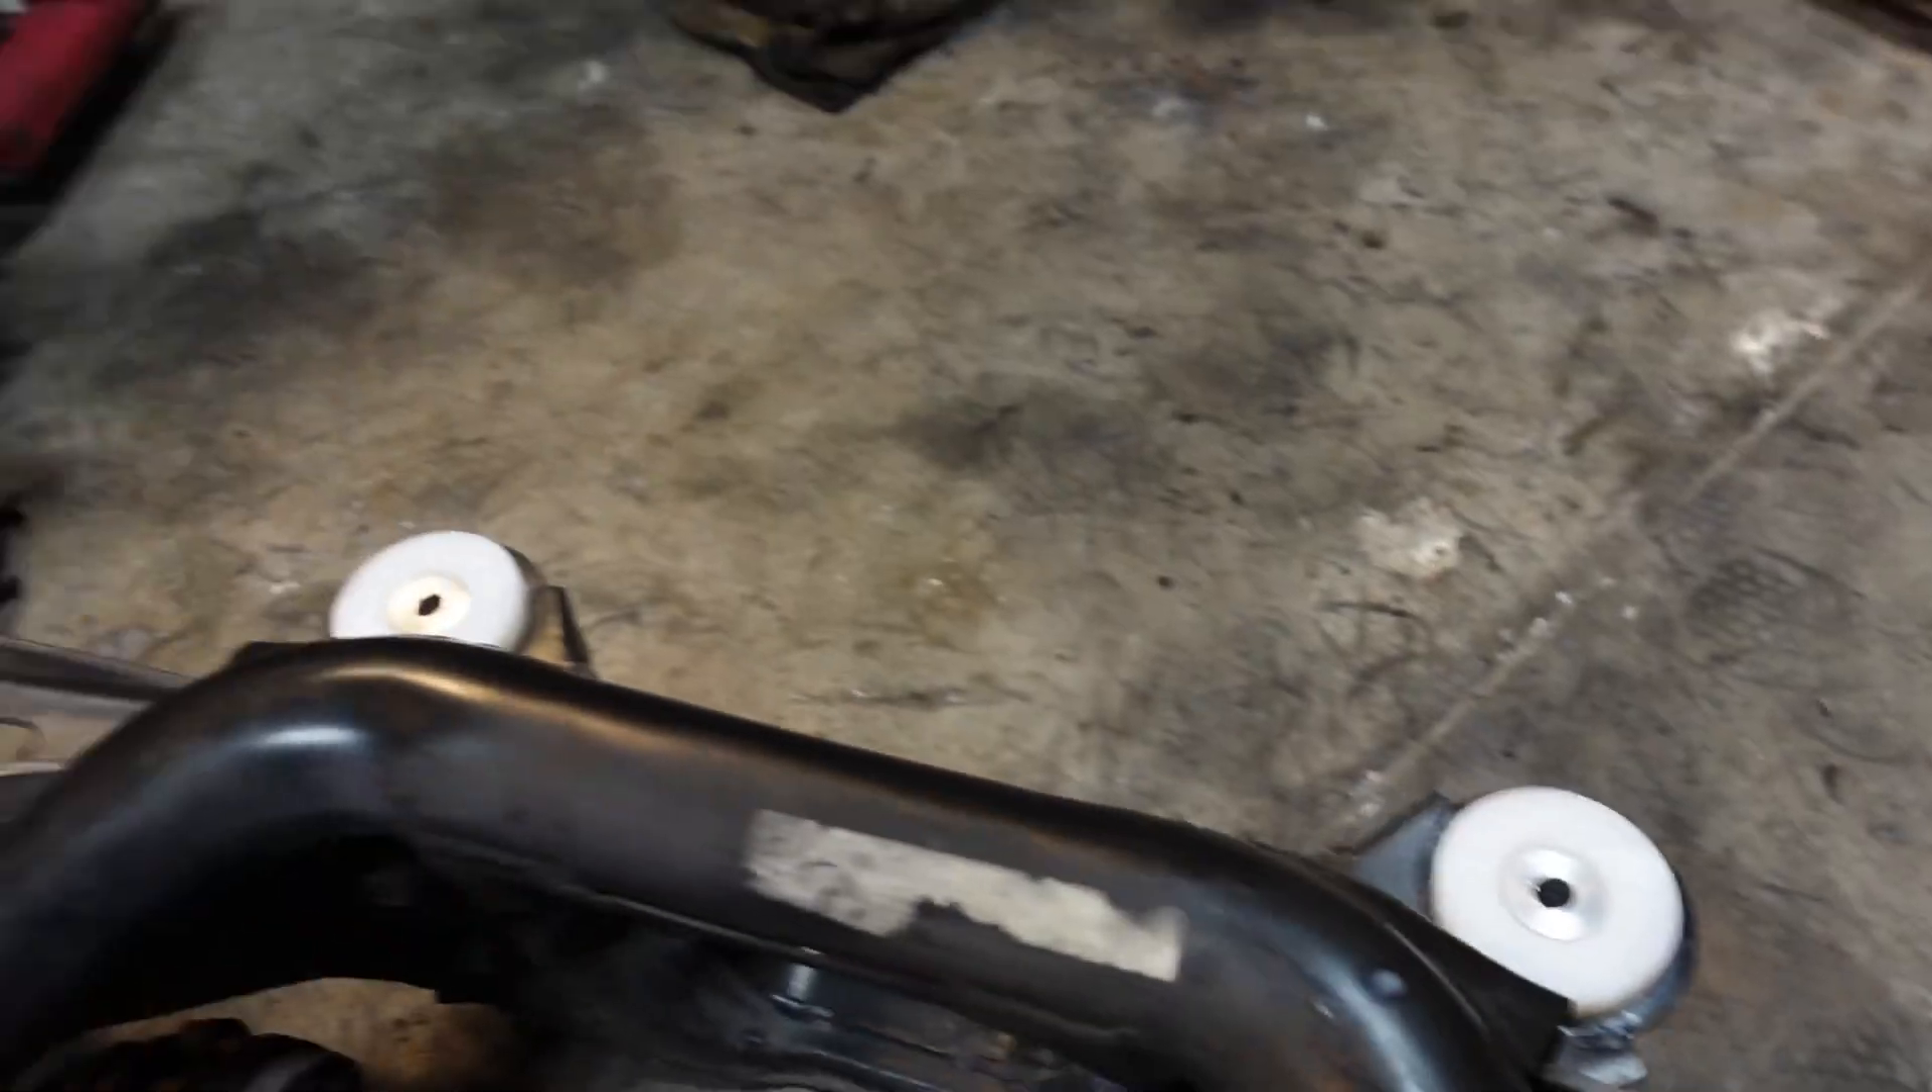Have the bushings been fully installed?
Yes.